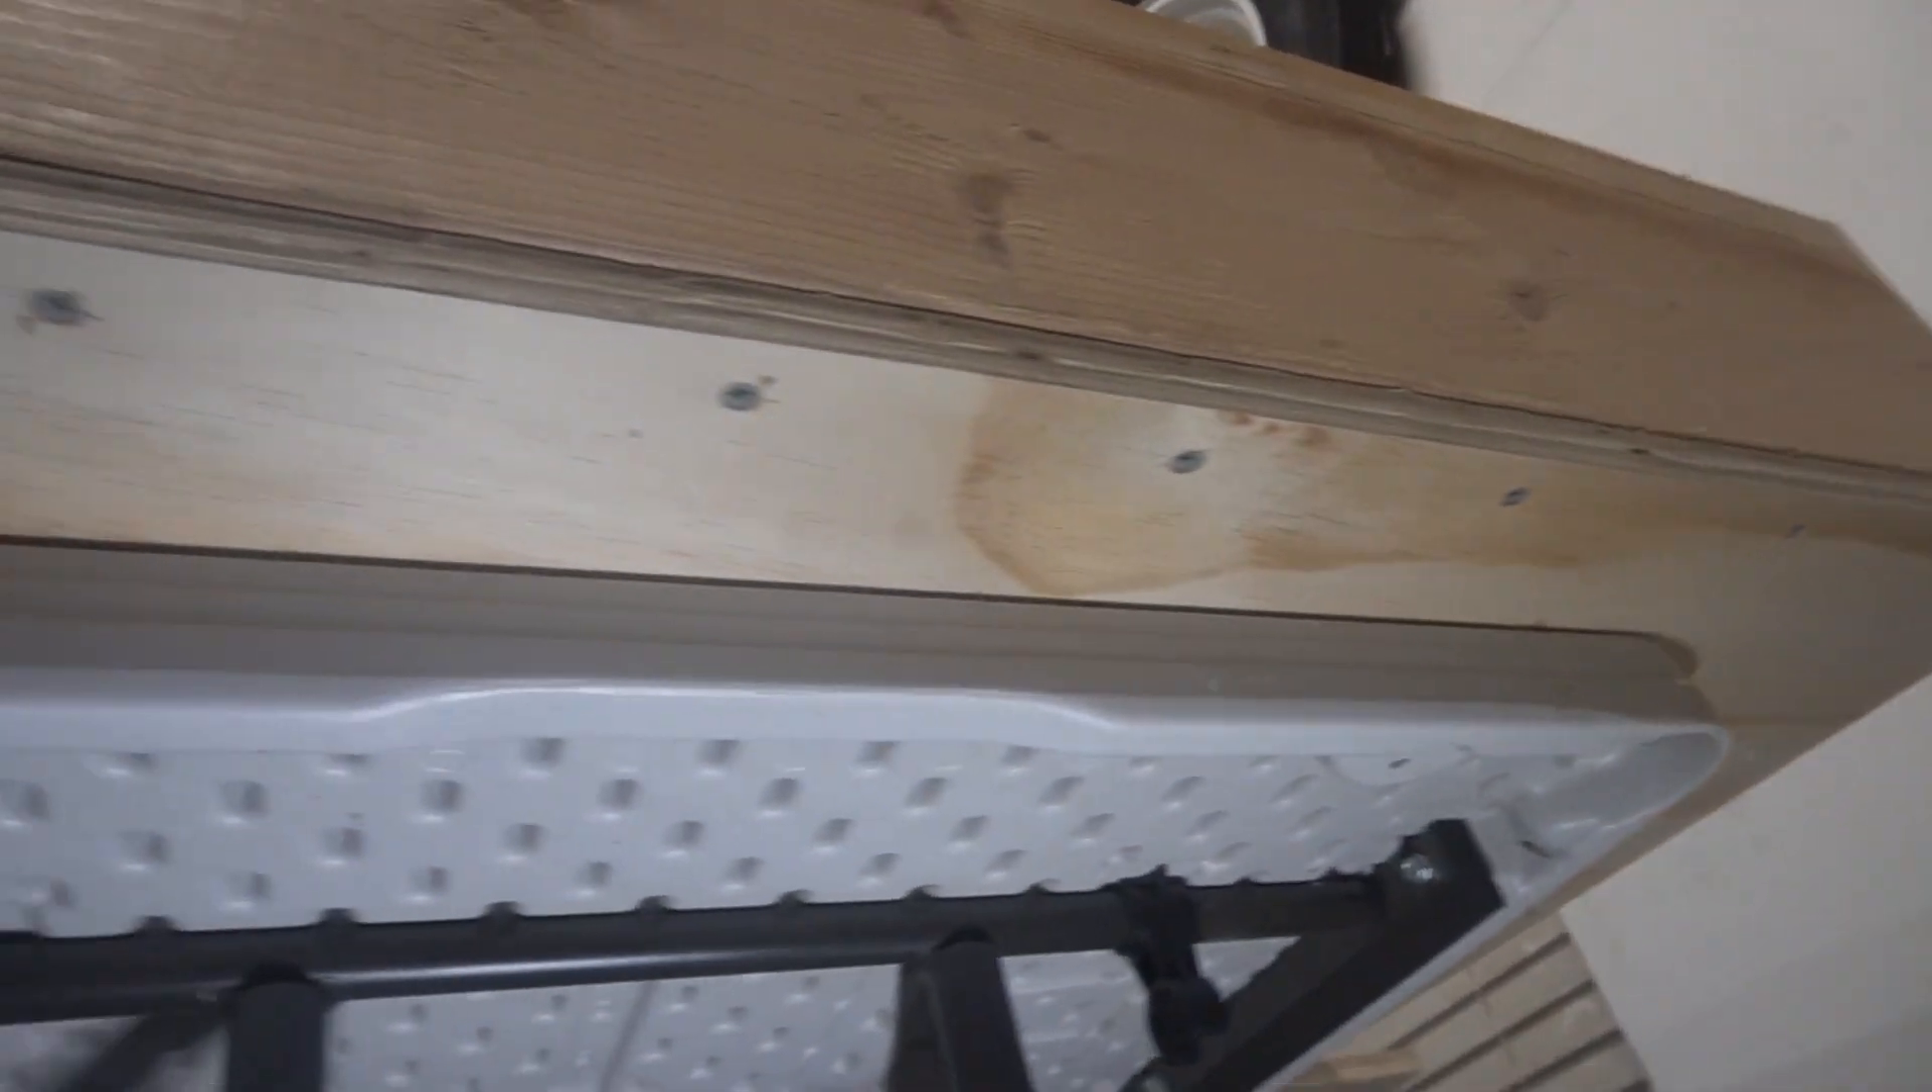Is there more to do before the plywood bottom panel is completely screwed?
No.